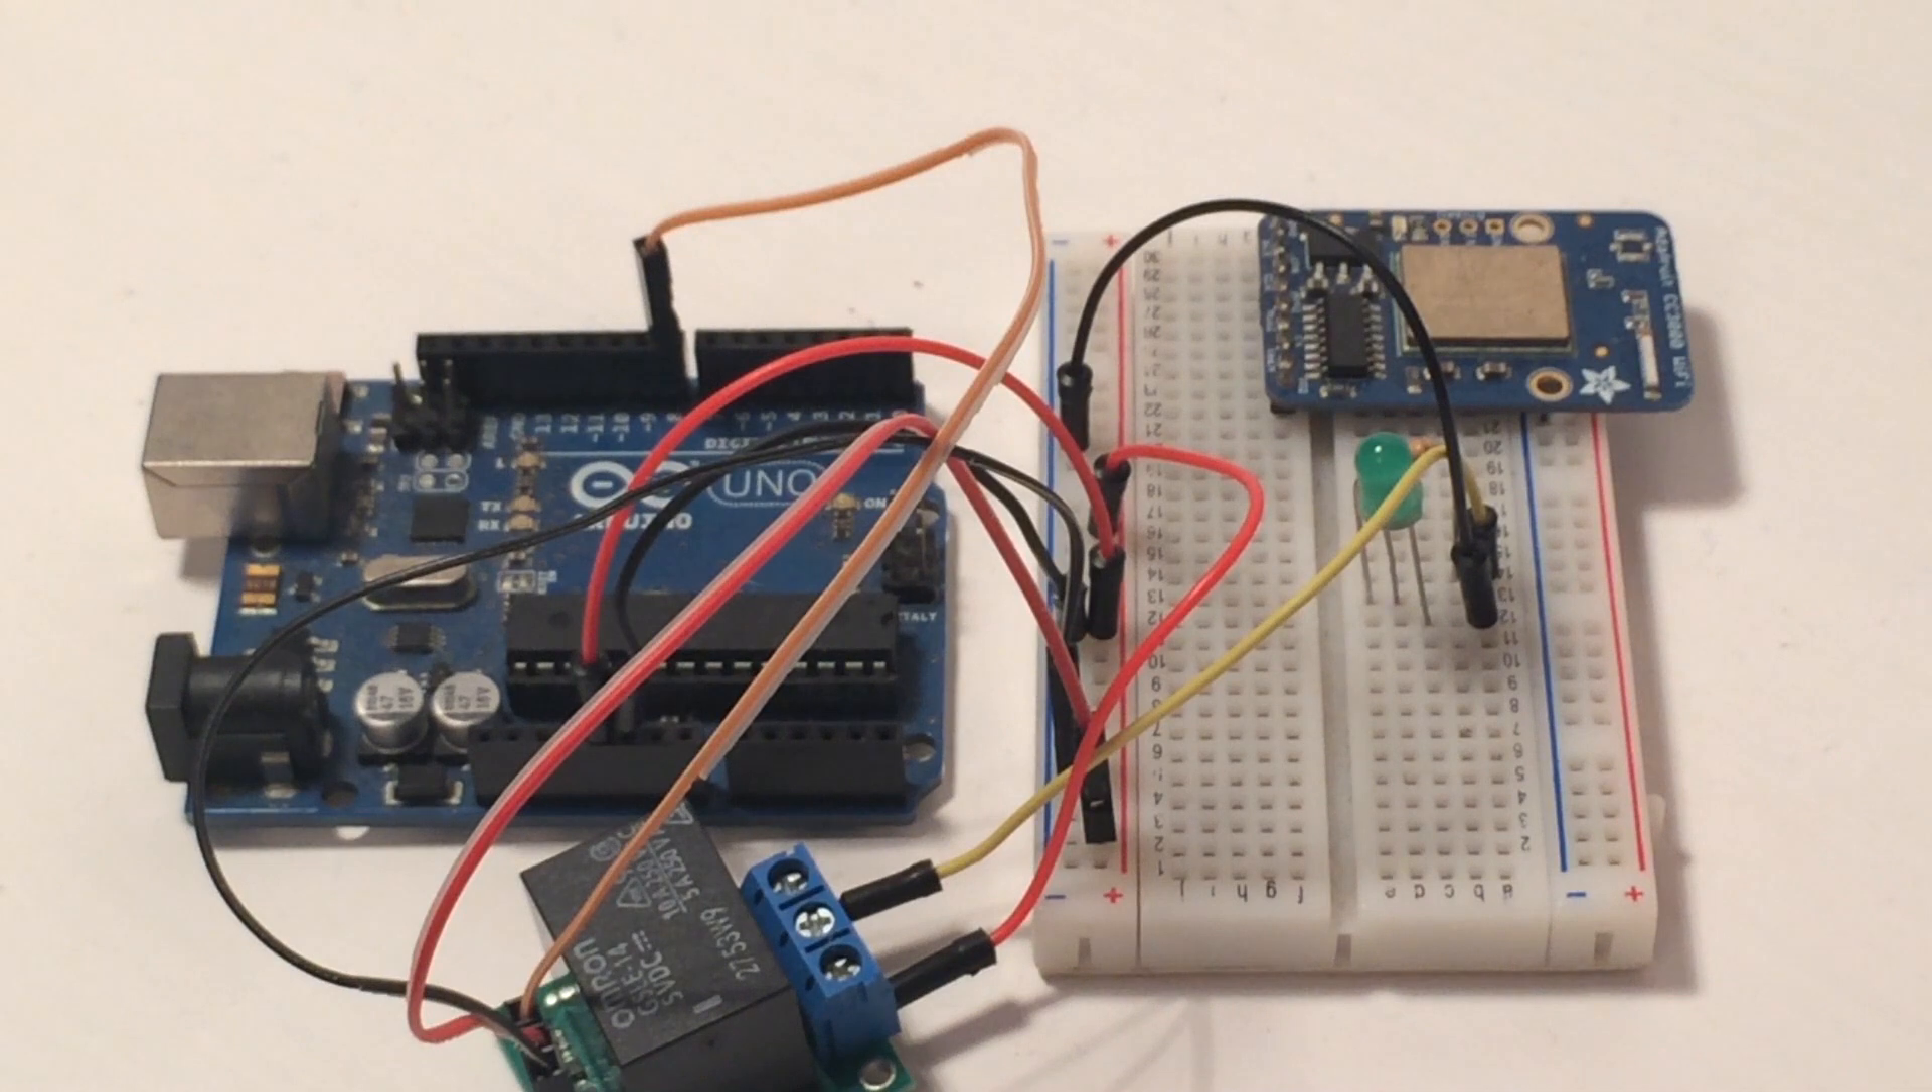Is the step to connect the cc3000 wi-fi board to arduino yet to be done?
Yes.